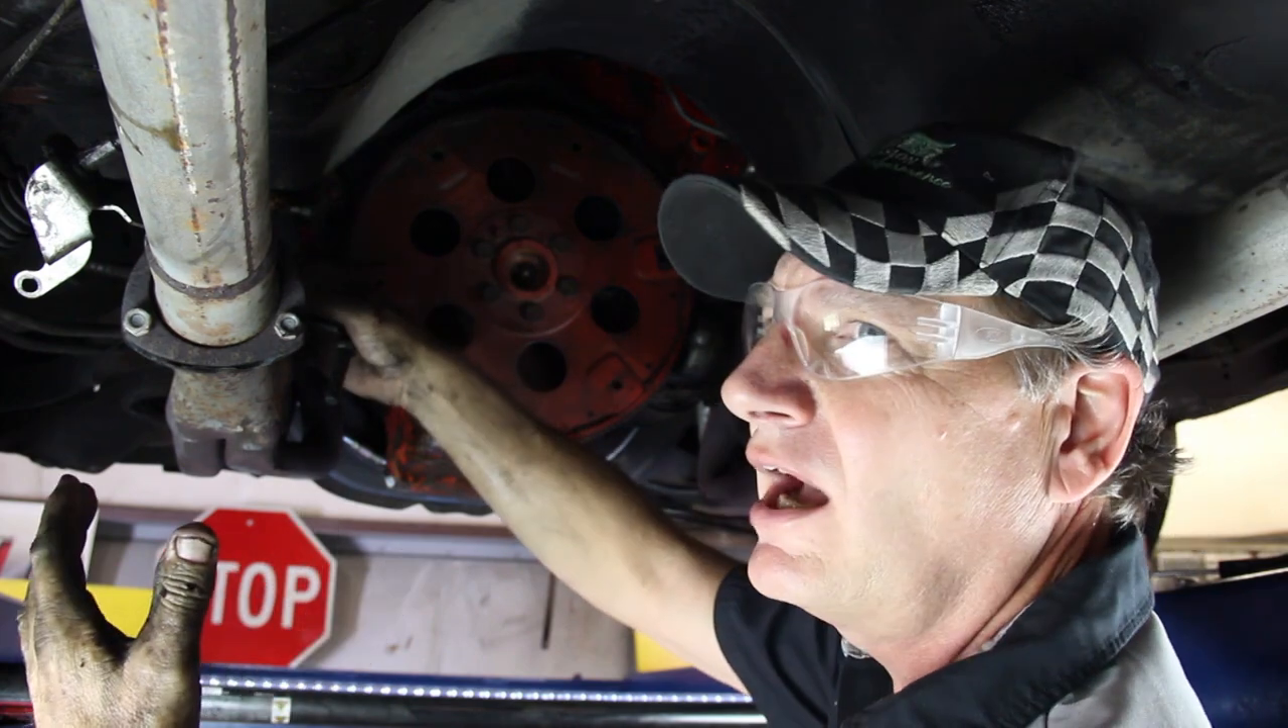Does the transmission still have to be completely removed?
No.